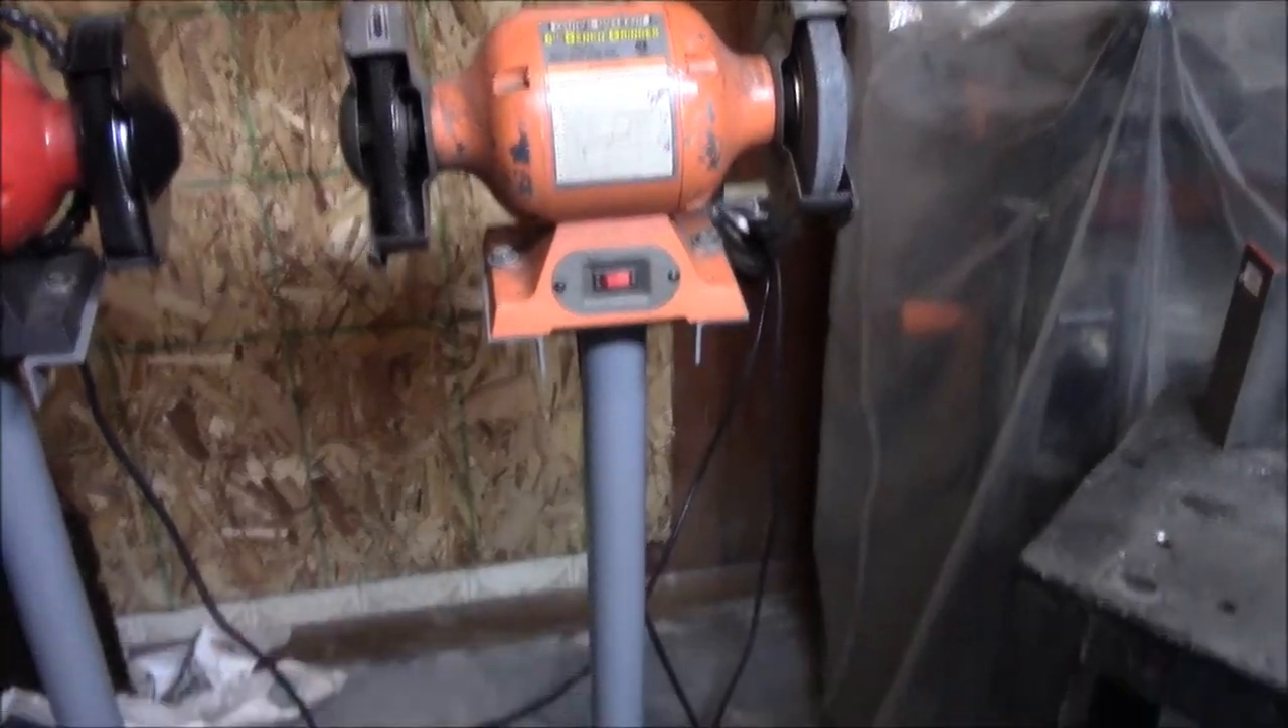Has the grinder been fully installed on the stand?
Yes.